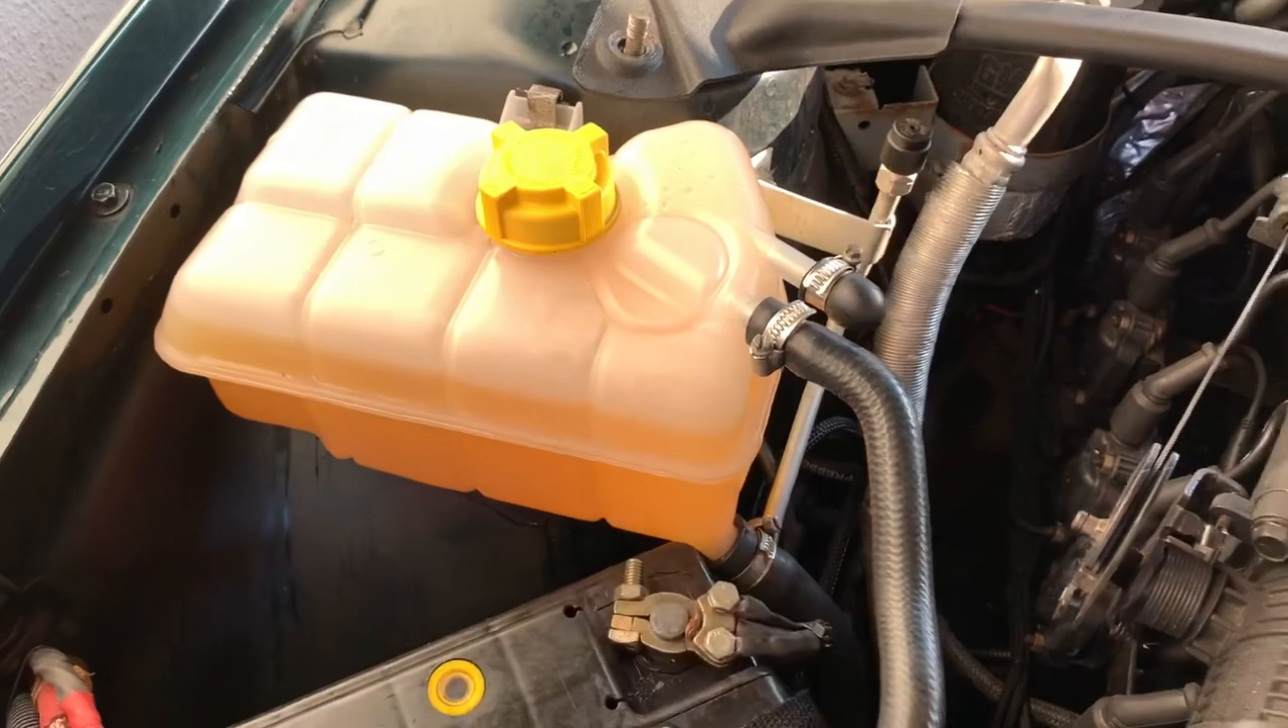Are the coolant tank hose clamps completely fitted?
Yes.